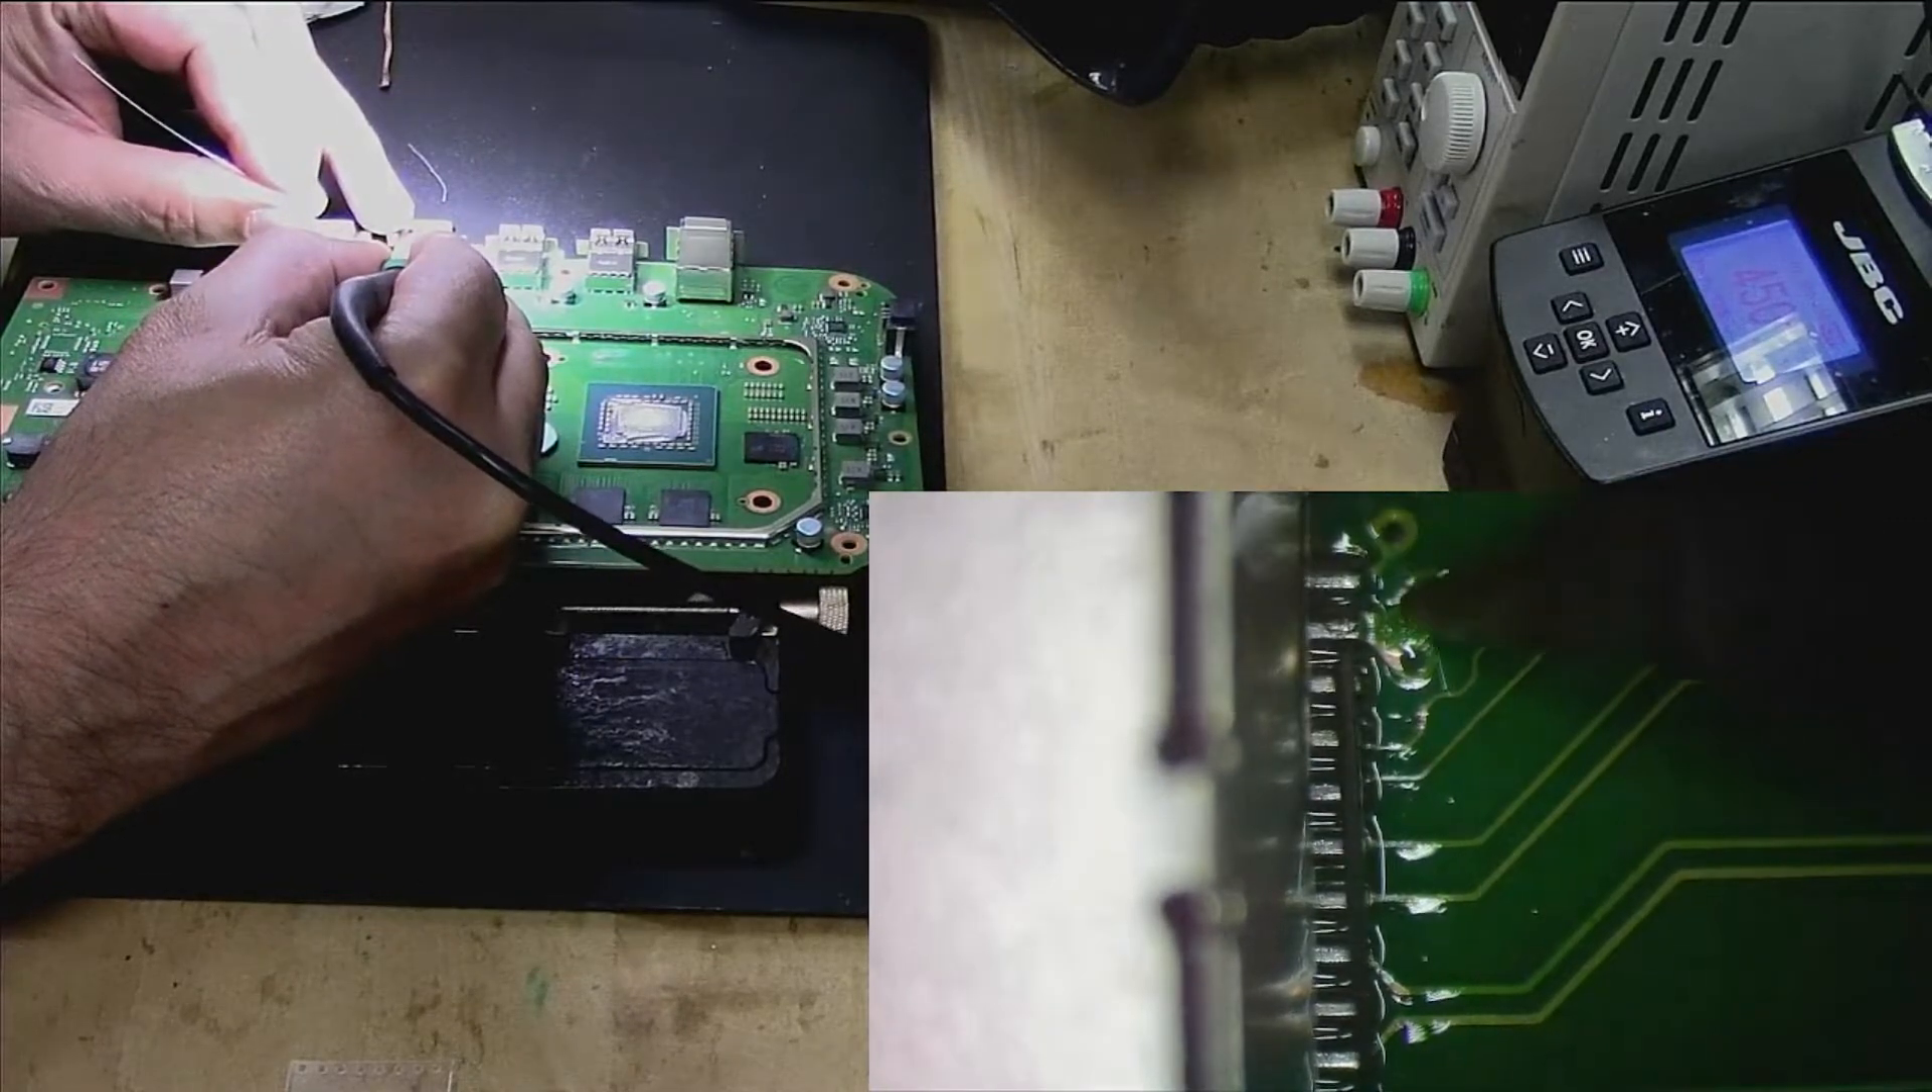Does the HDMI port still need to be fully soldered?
Yes.